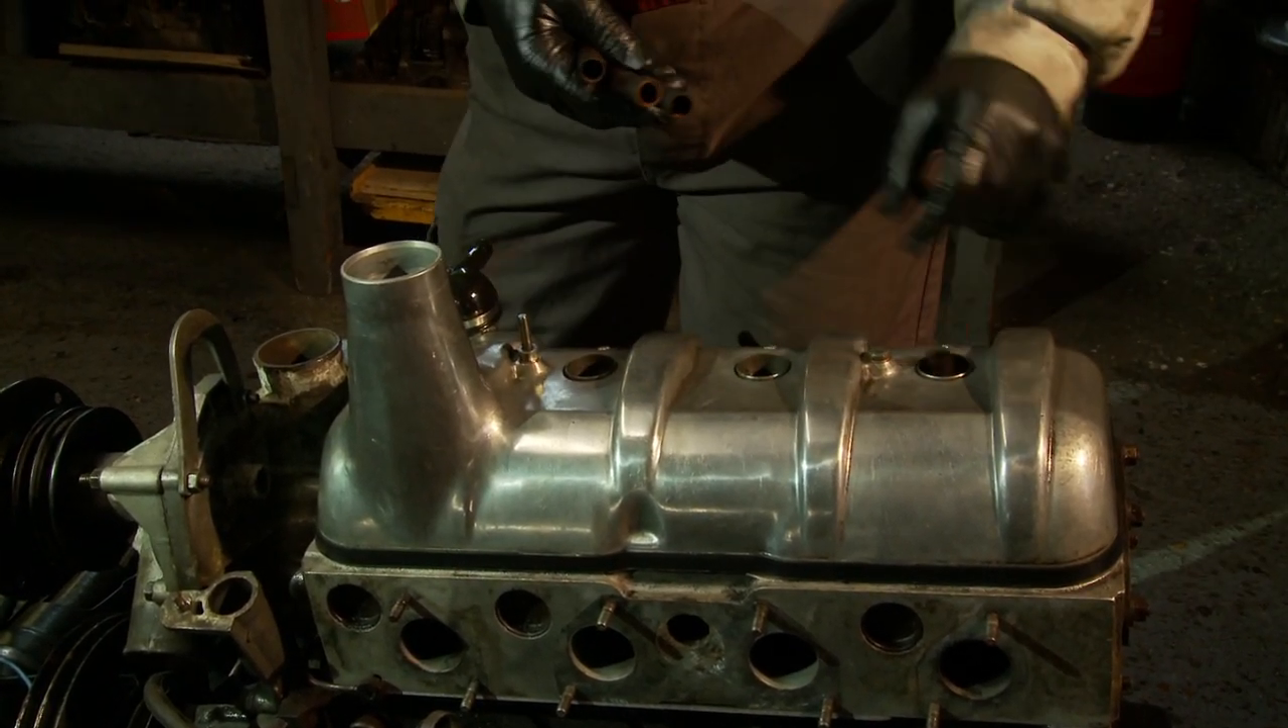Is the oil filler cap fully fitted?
No.